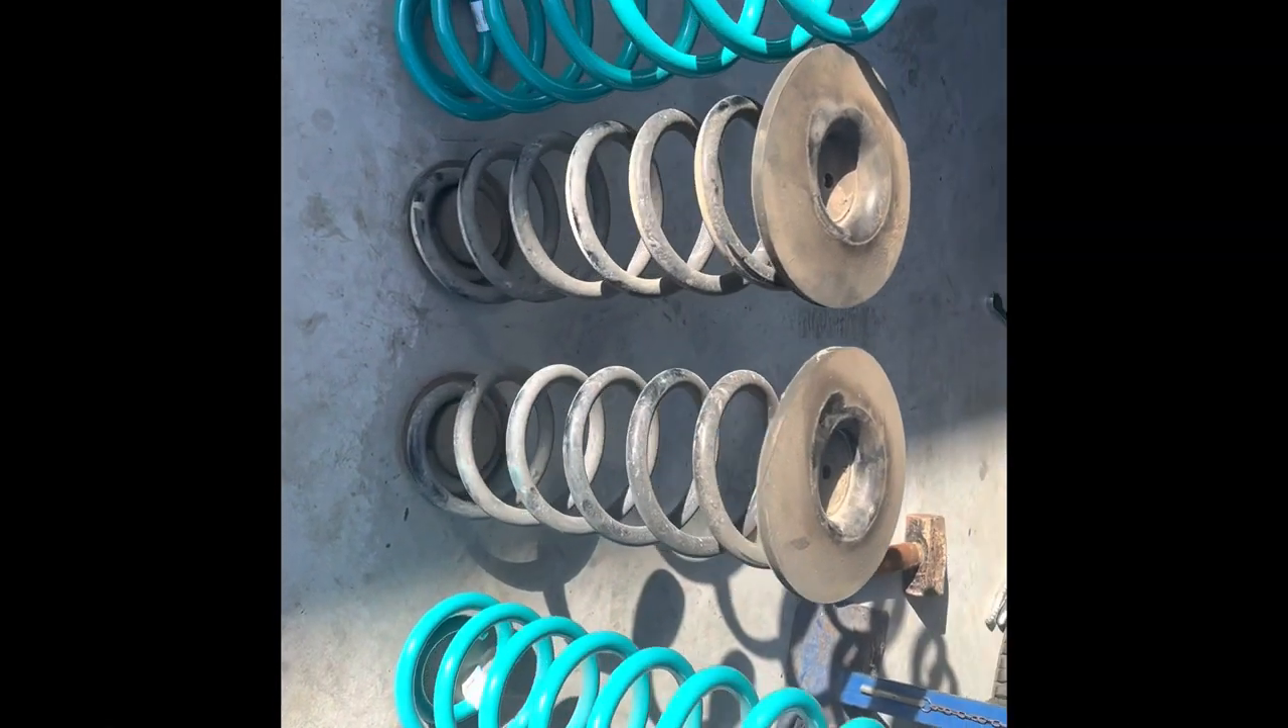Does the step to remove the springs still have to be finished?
No.